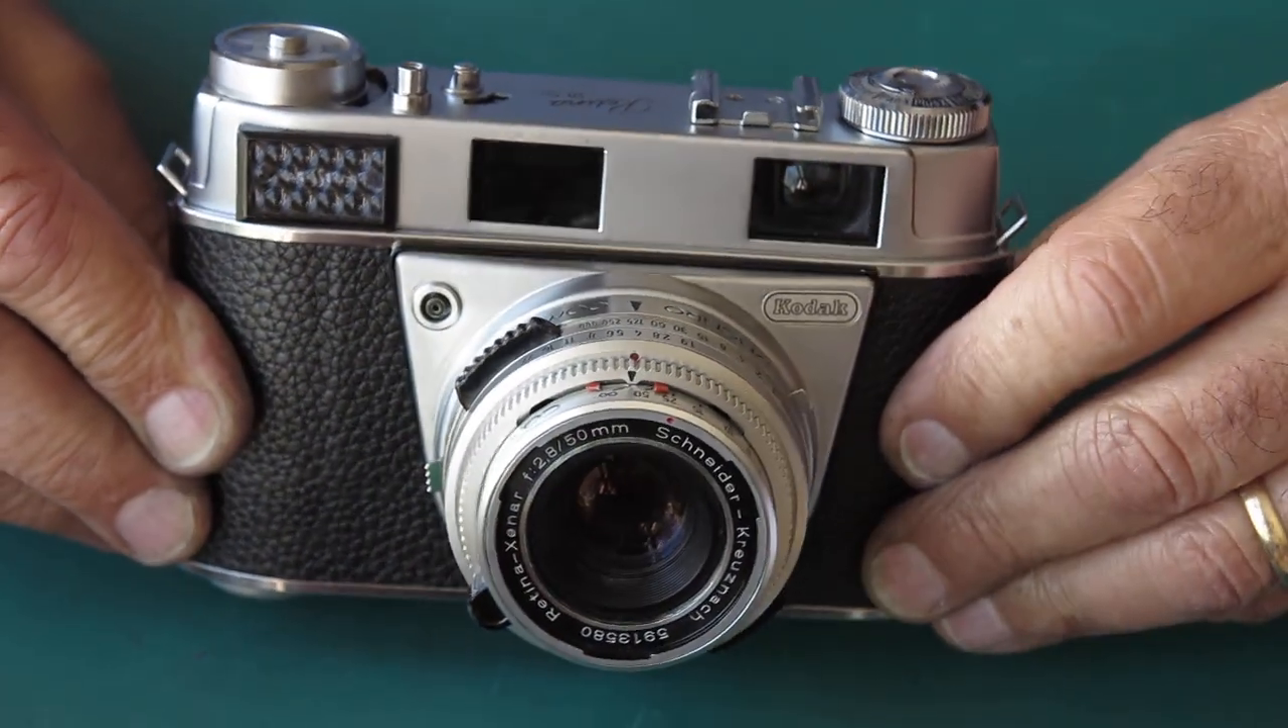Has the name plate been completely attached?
Yes.